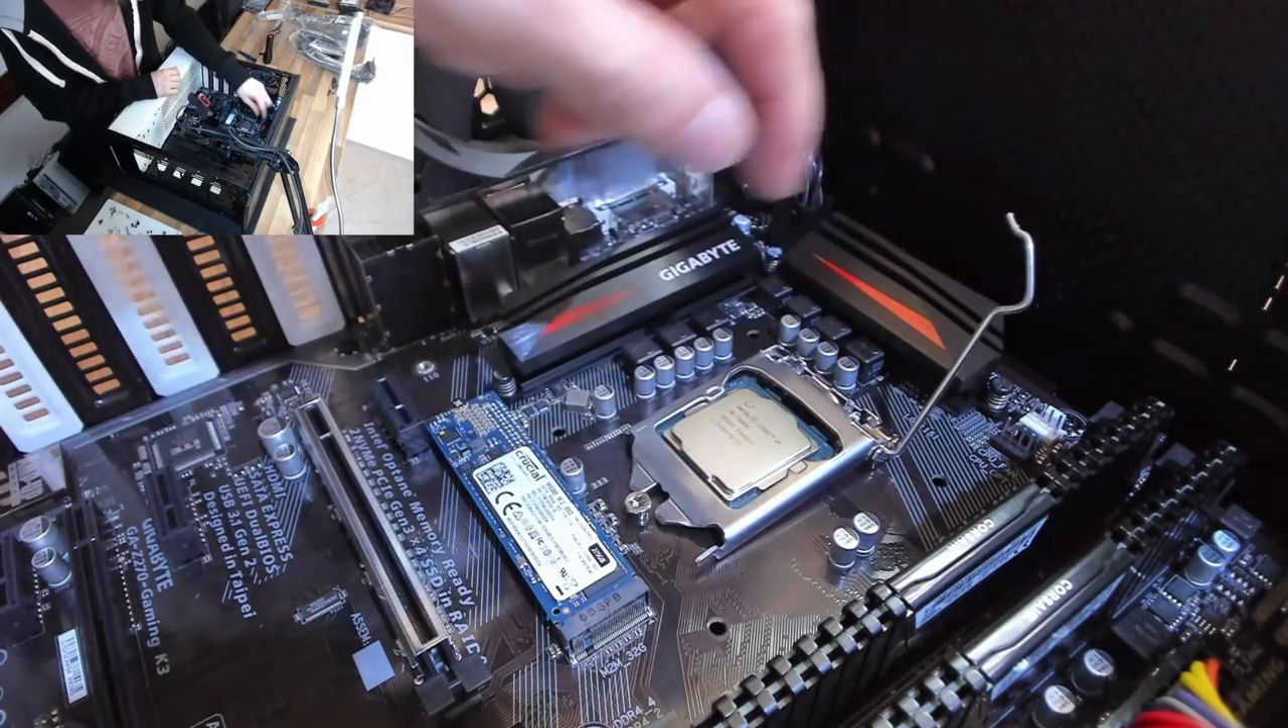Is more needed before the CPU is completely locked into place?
Yes.